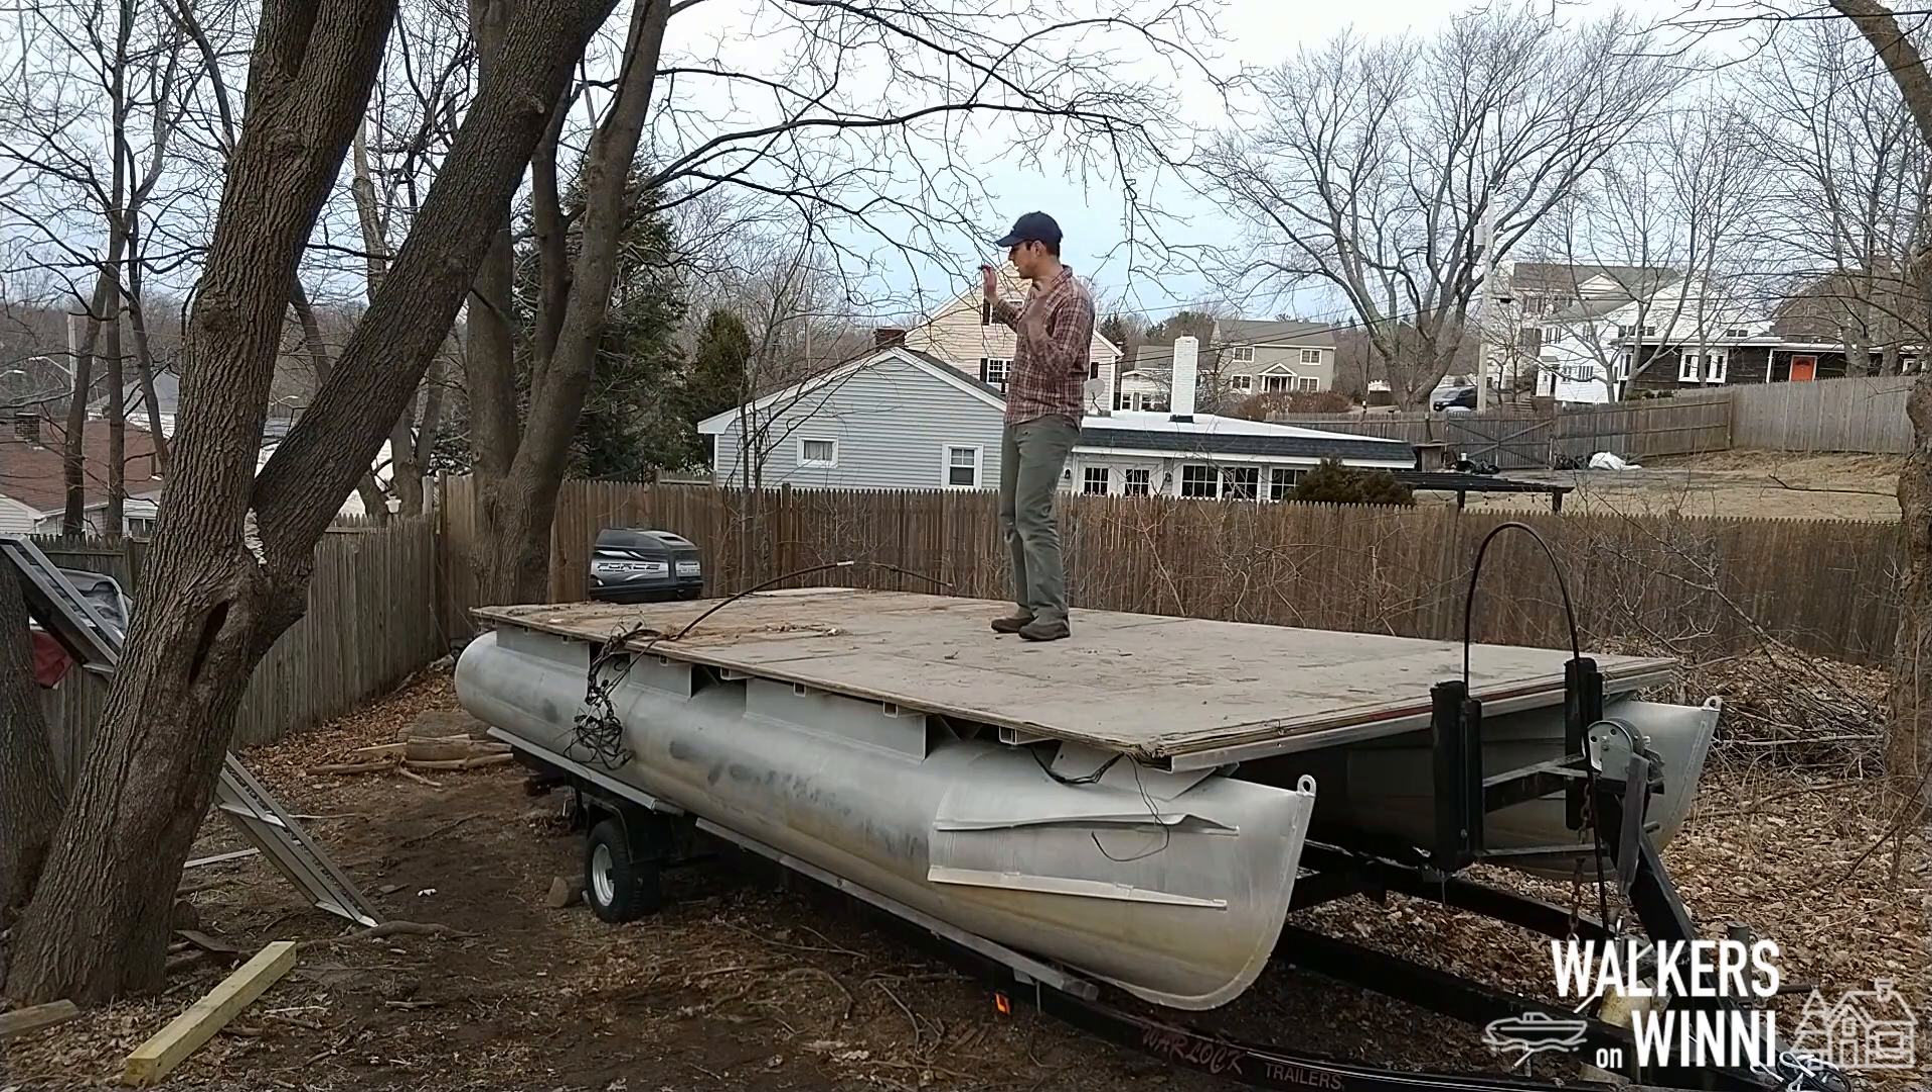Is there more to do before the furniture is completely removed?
No.